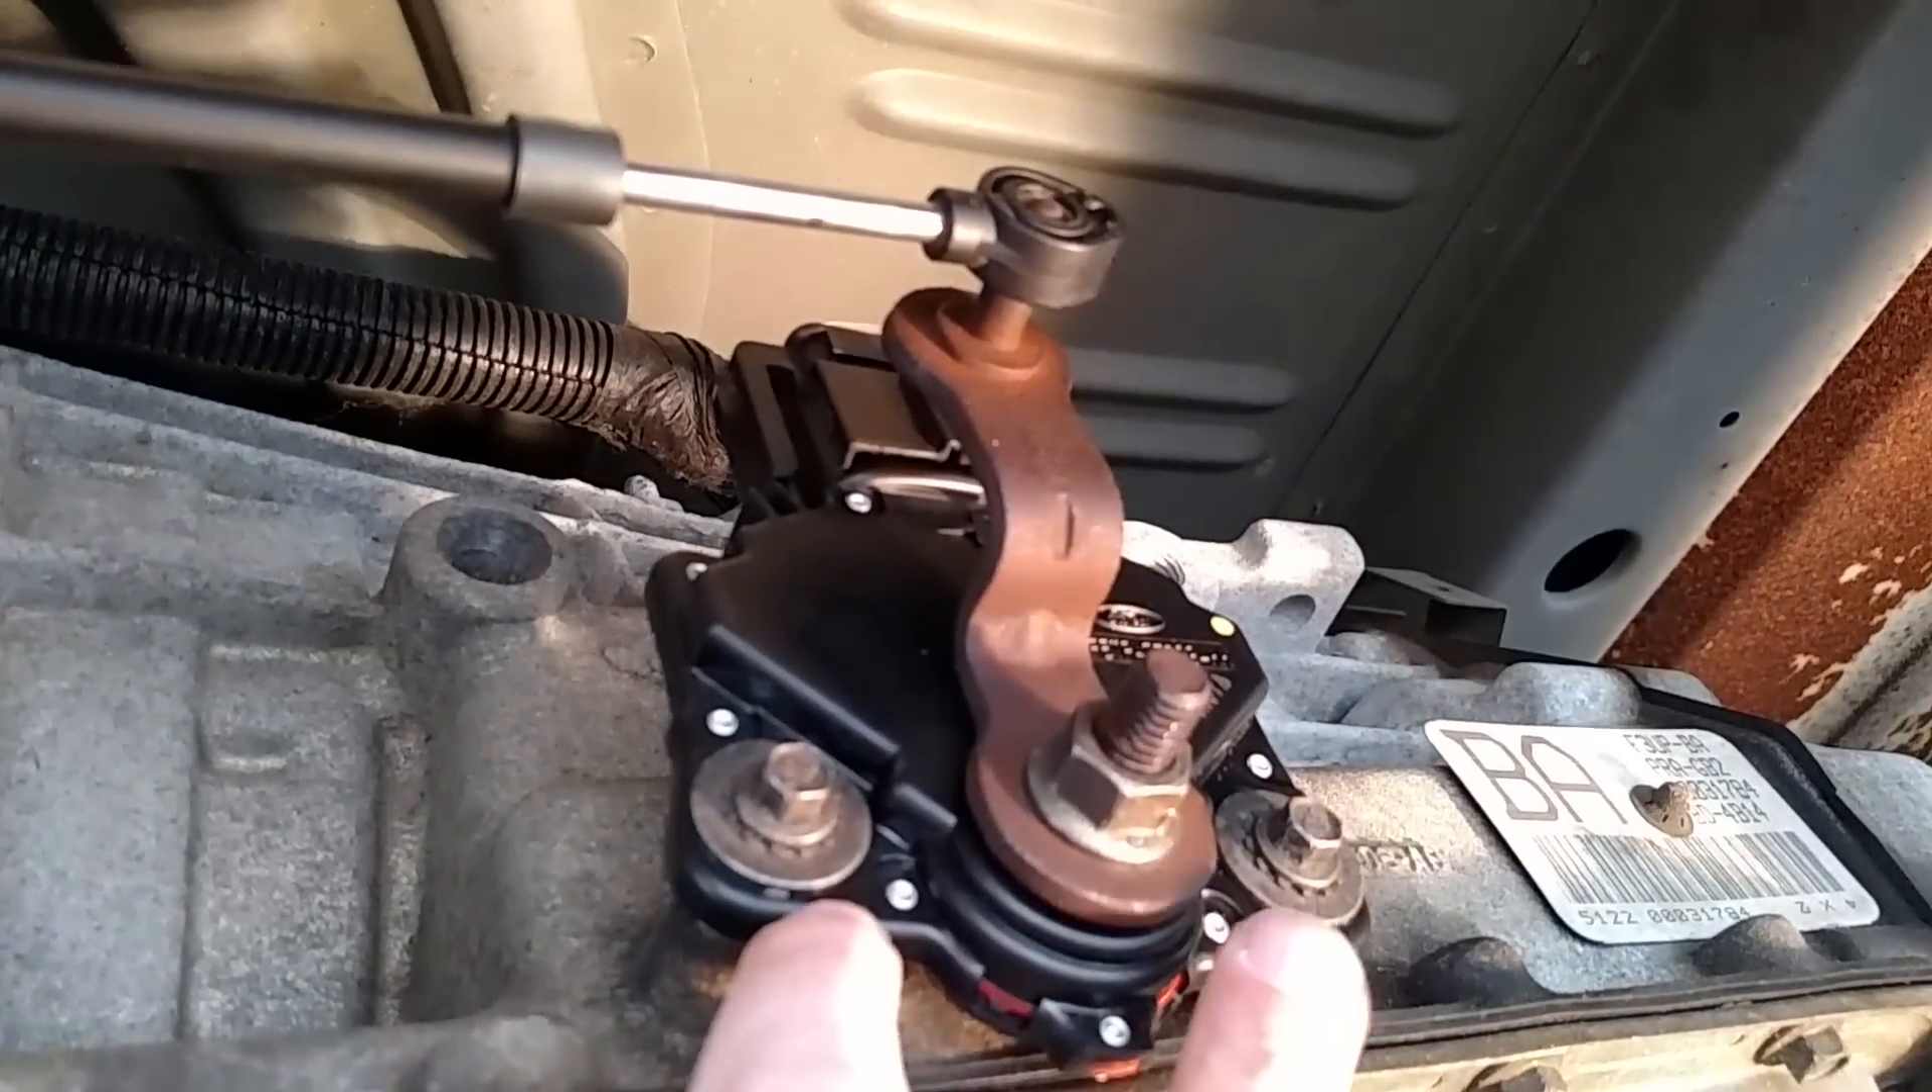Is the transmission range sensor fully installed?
Yes.